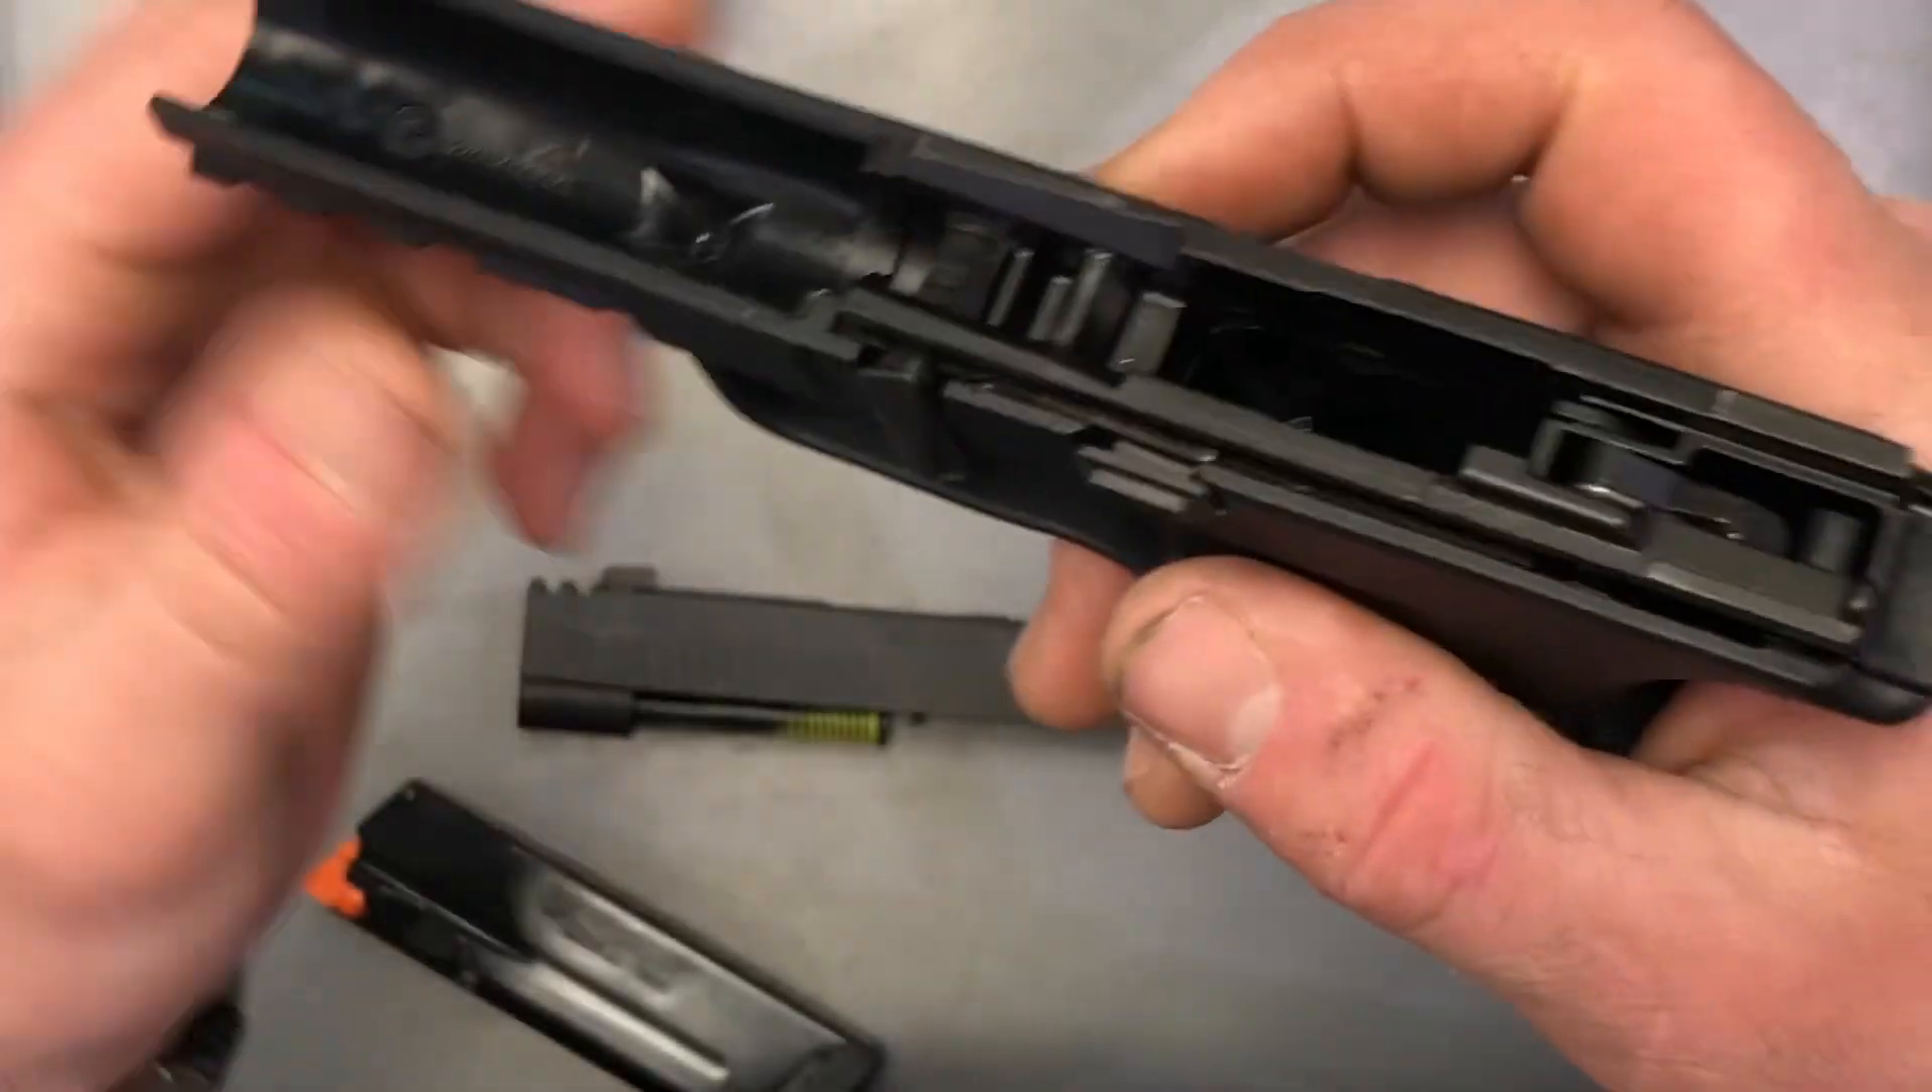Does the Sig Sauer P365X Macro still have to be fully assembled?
Yes.